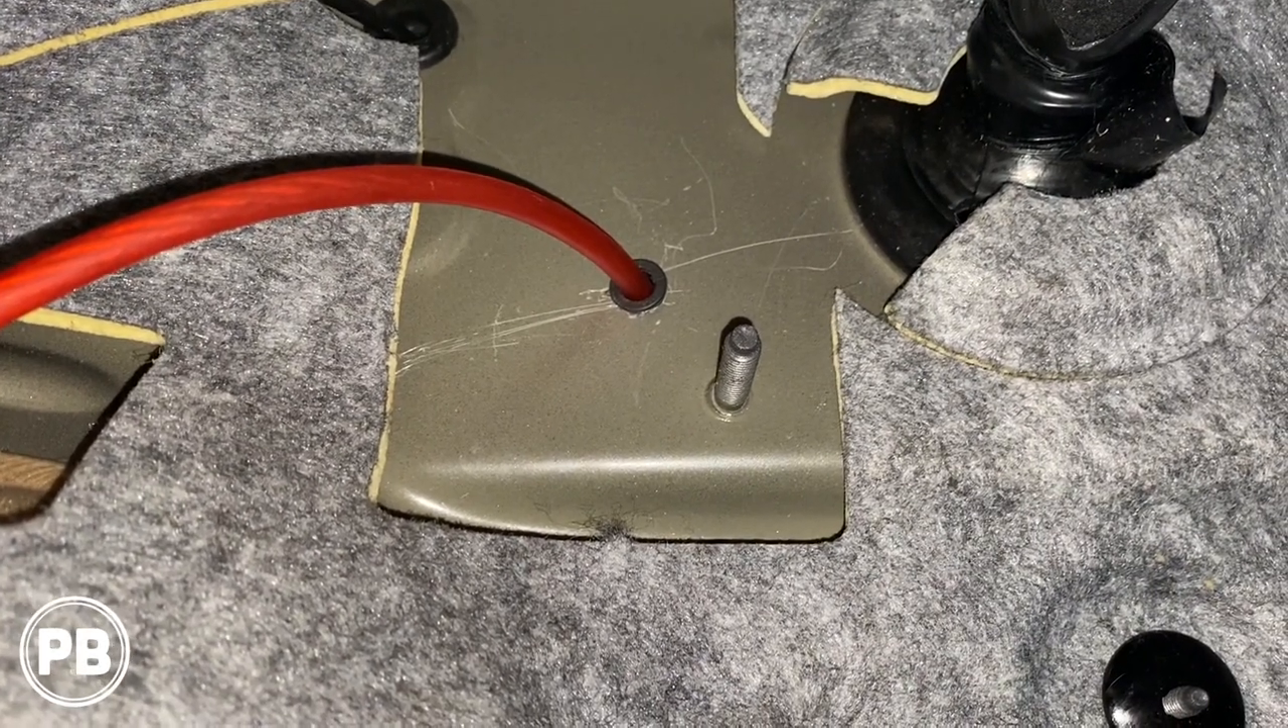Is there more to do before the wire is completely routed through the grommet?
No.